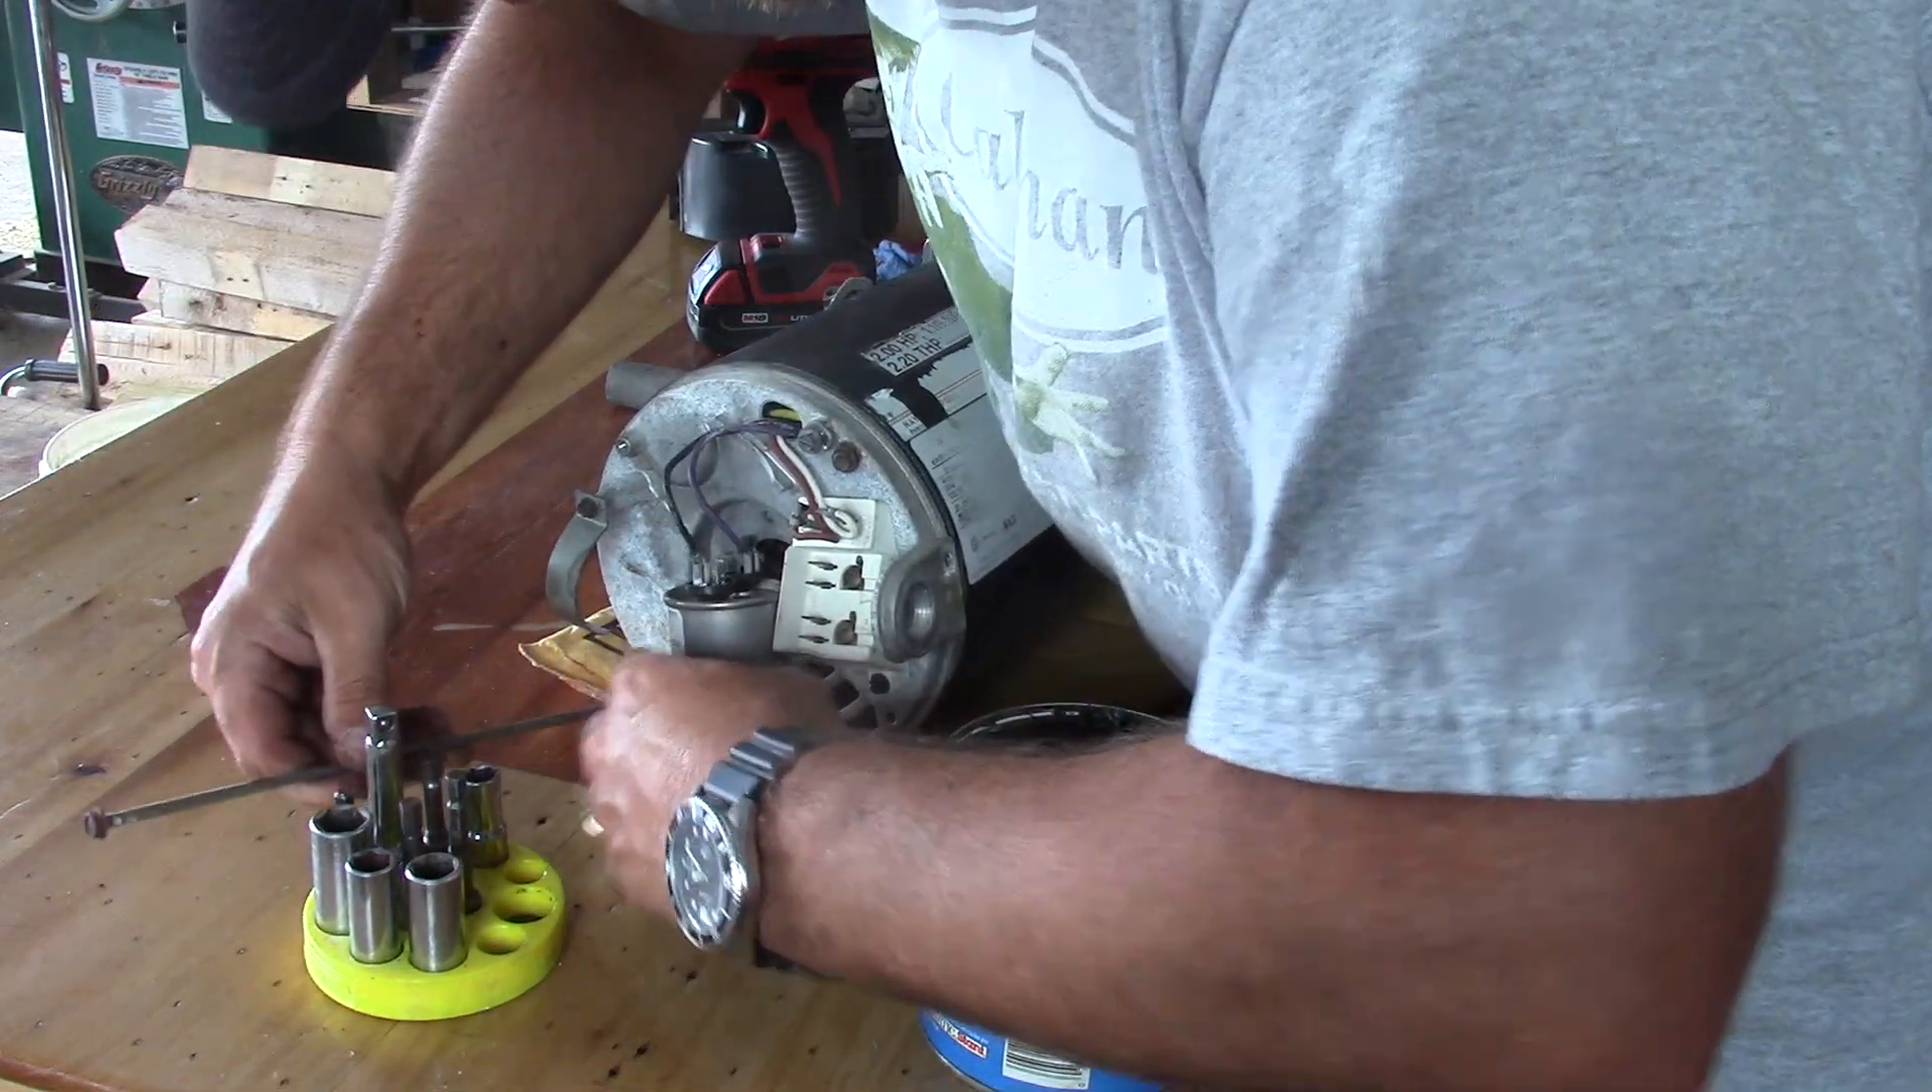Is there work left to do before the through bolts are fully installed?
Yes.